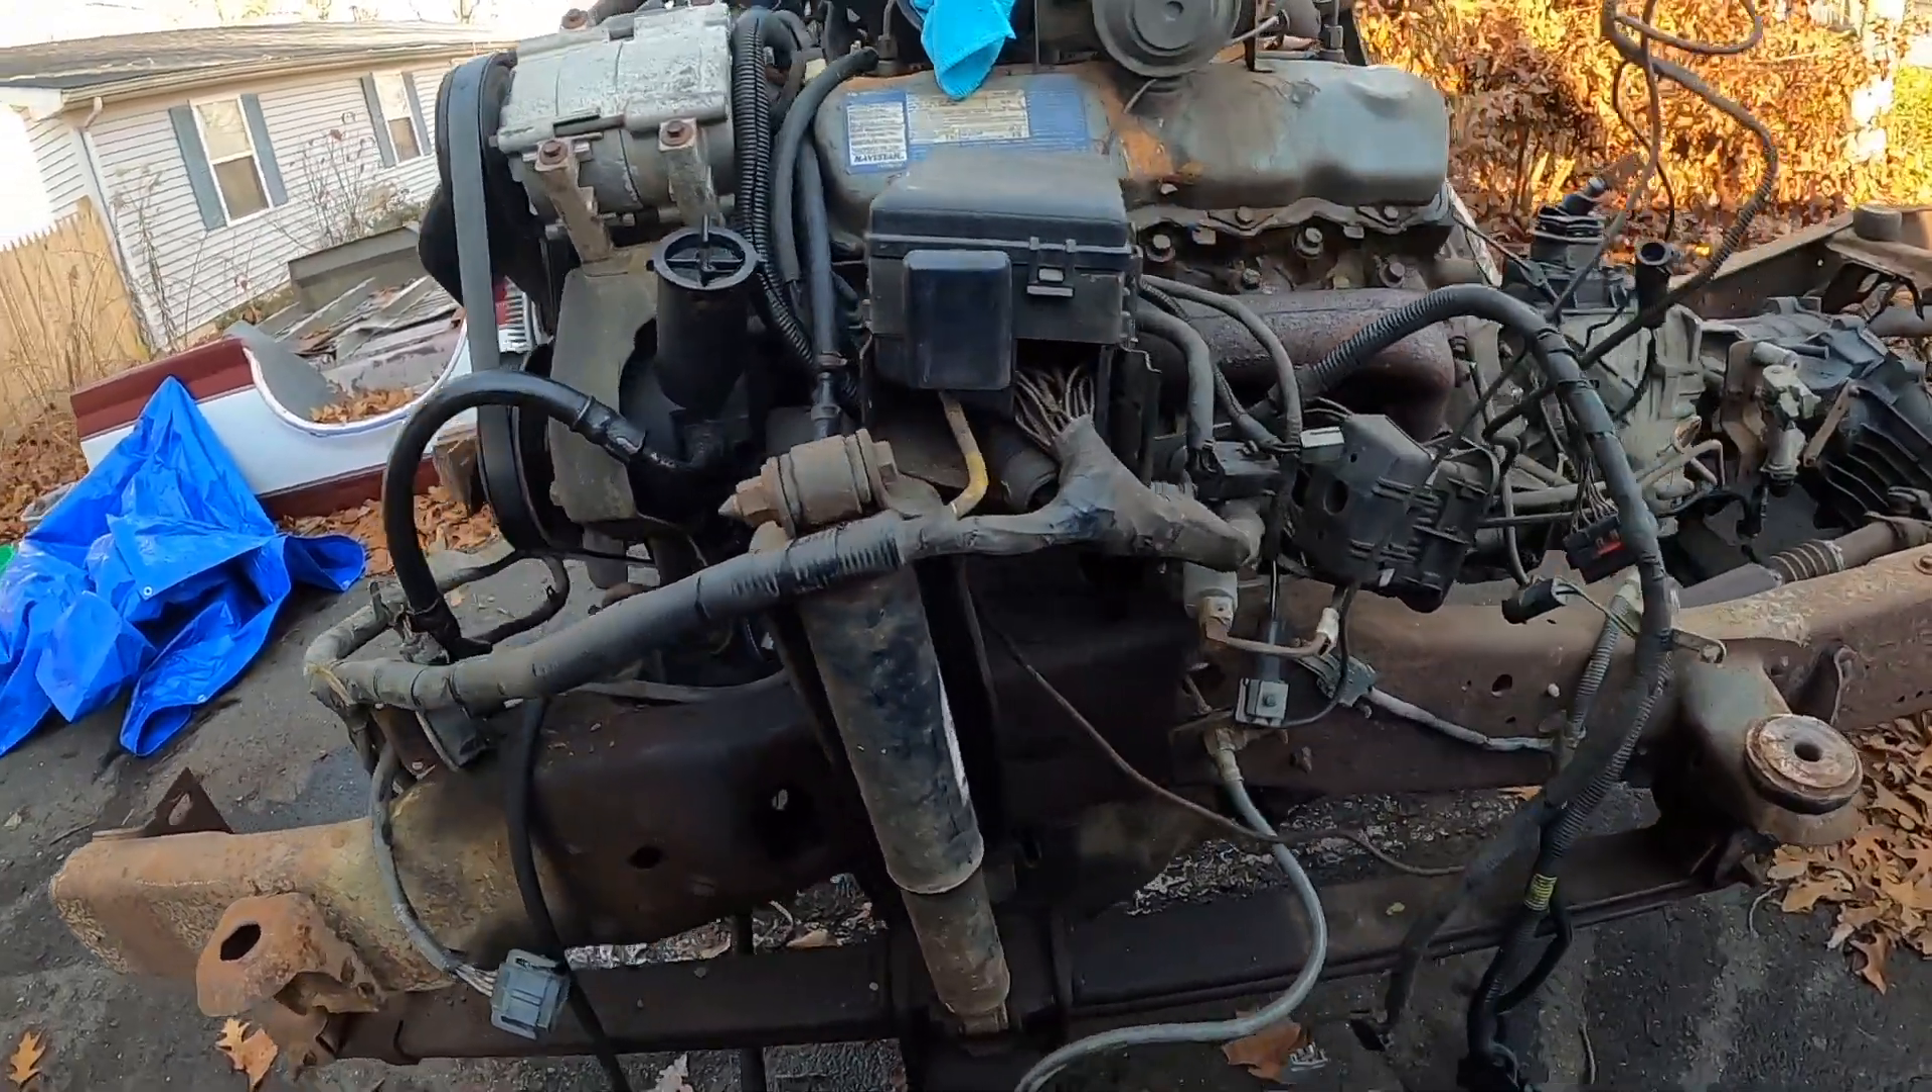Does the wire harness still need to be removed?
Yes.